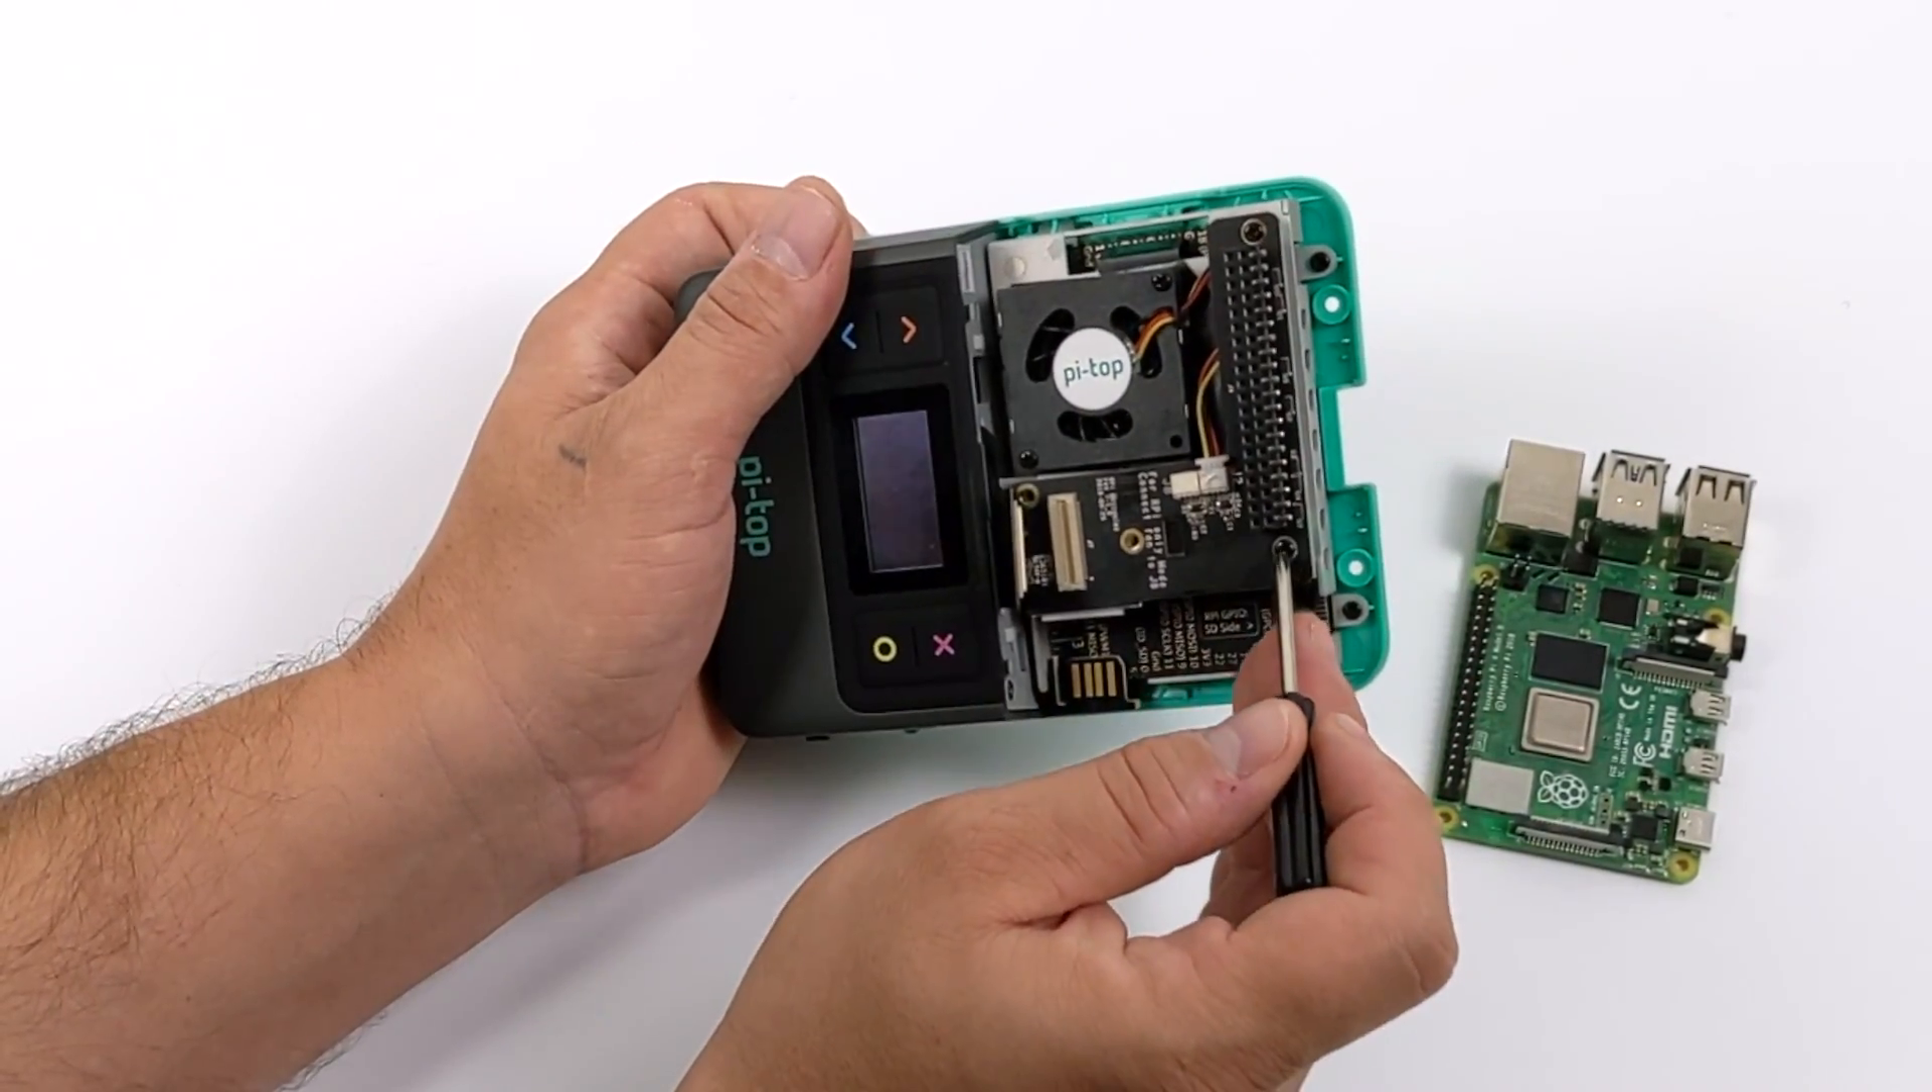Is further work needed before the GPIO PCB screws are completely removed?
Yes.